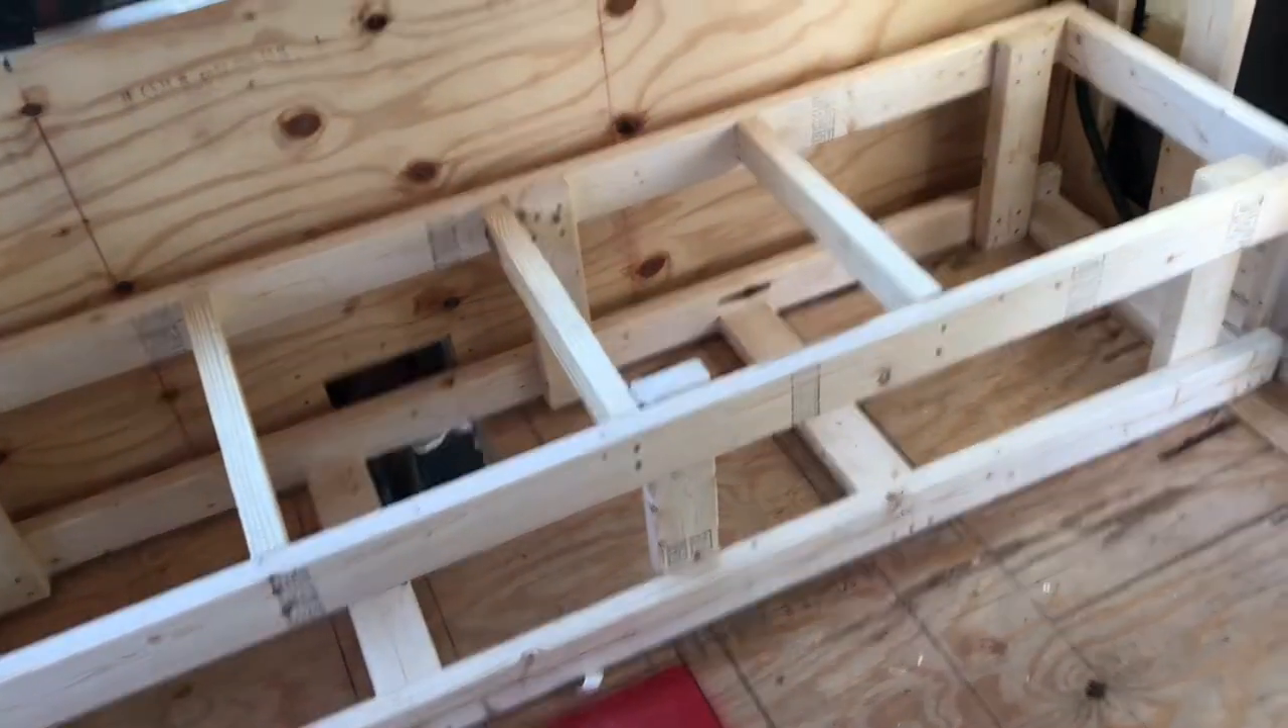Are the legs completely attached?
Yes.